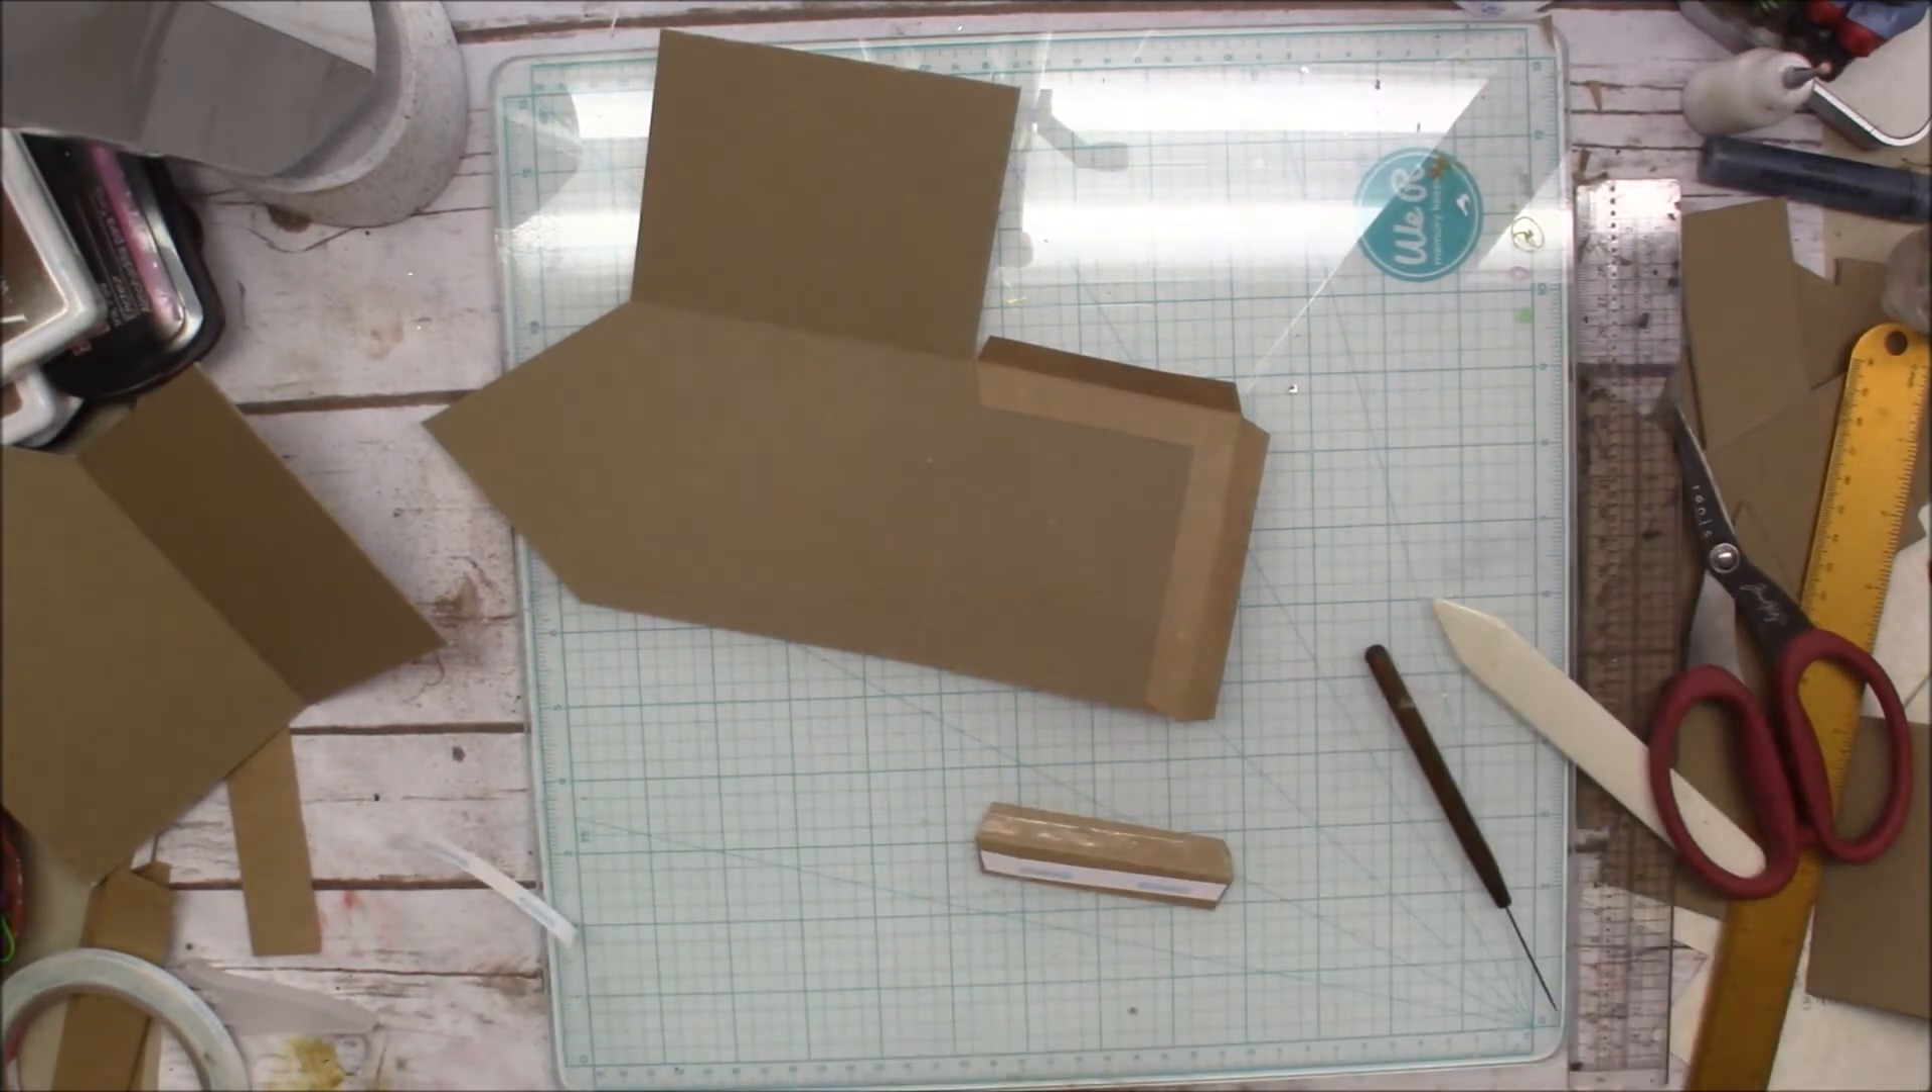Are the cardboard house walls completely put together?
No.